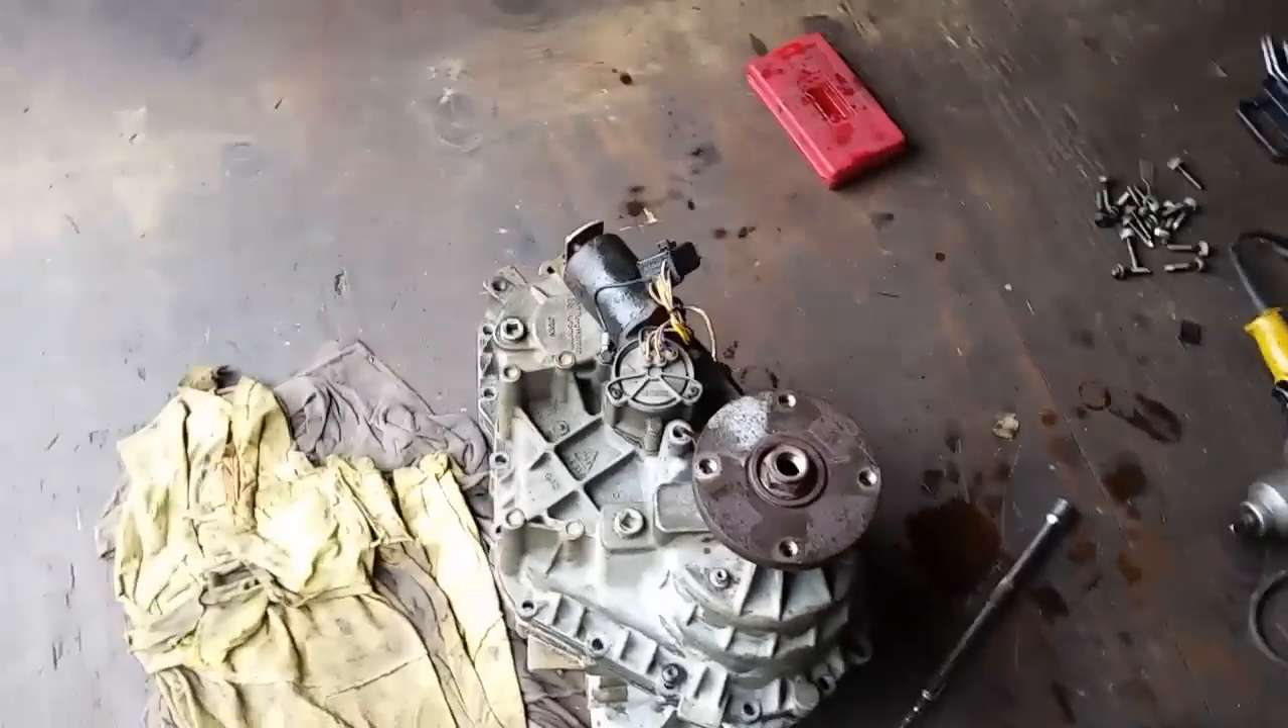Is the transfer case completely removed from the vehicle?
Yes.